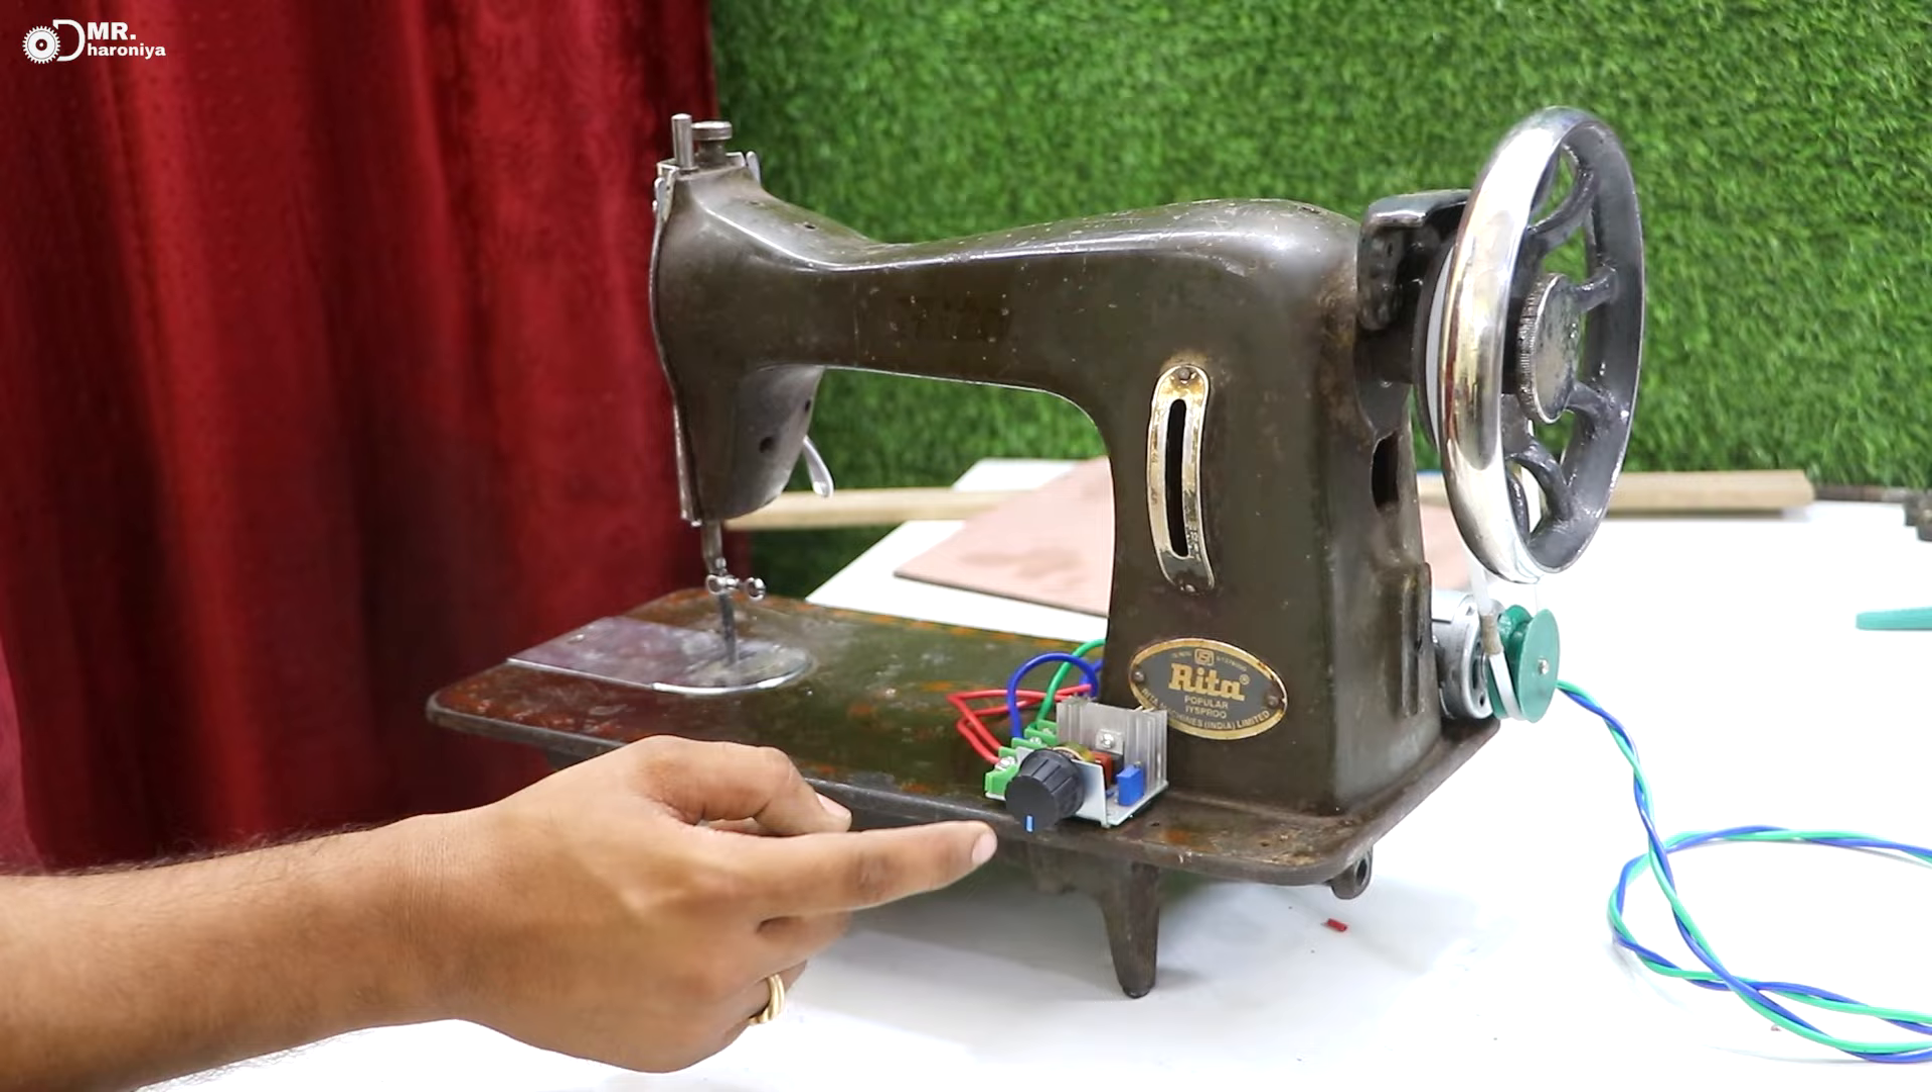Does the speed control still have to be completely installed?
No.